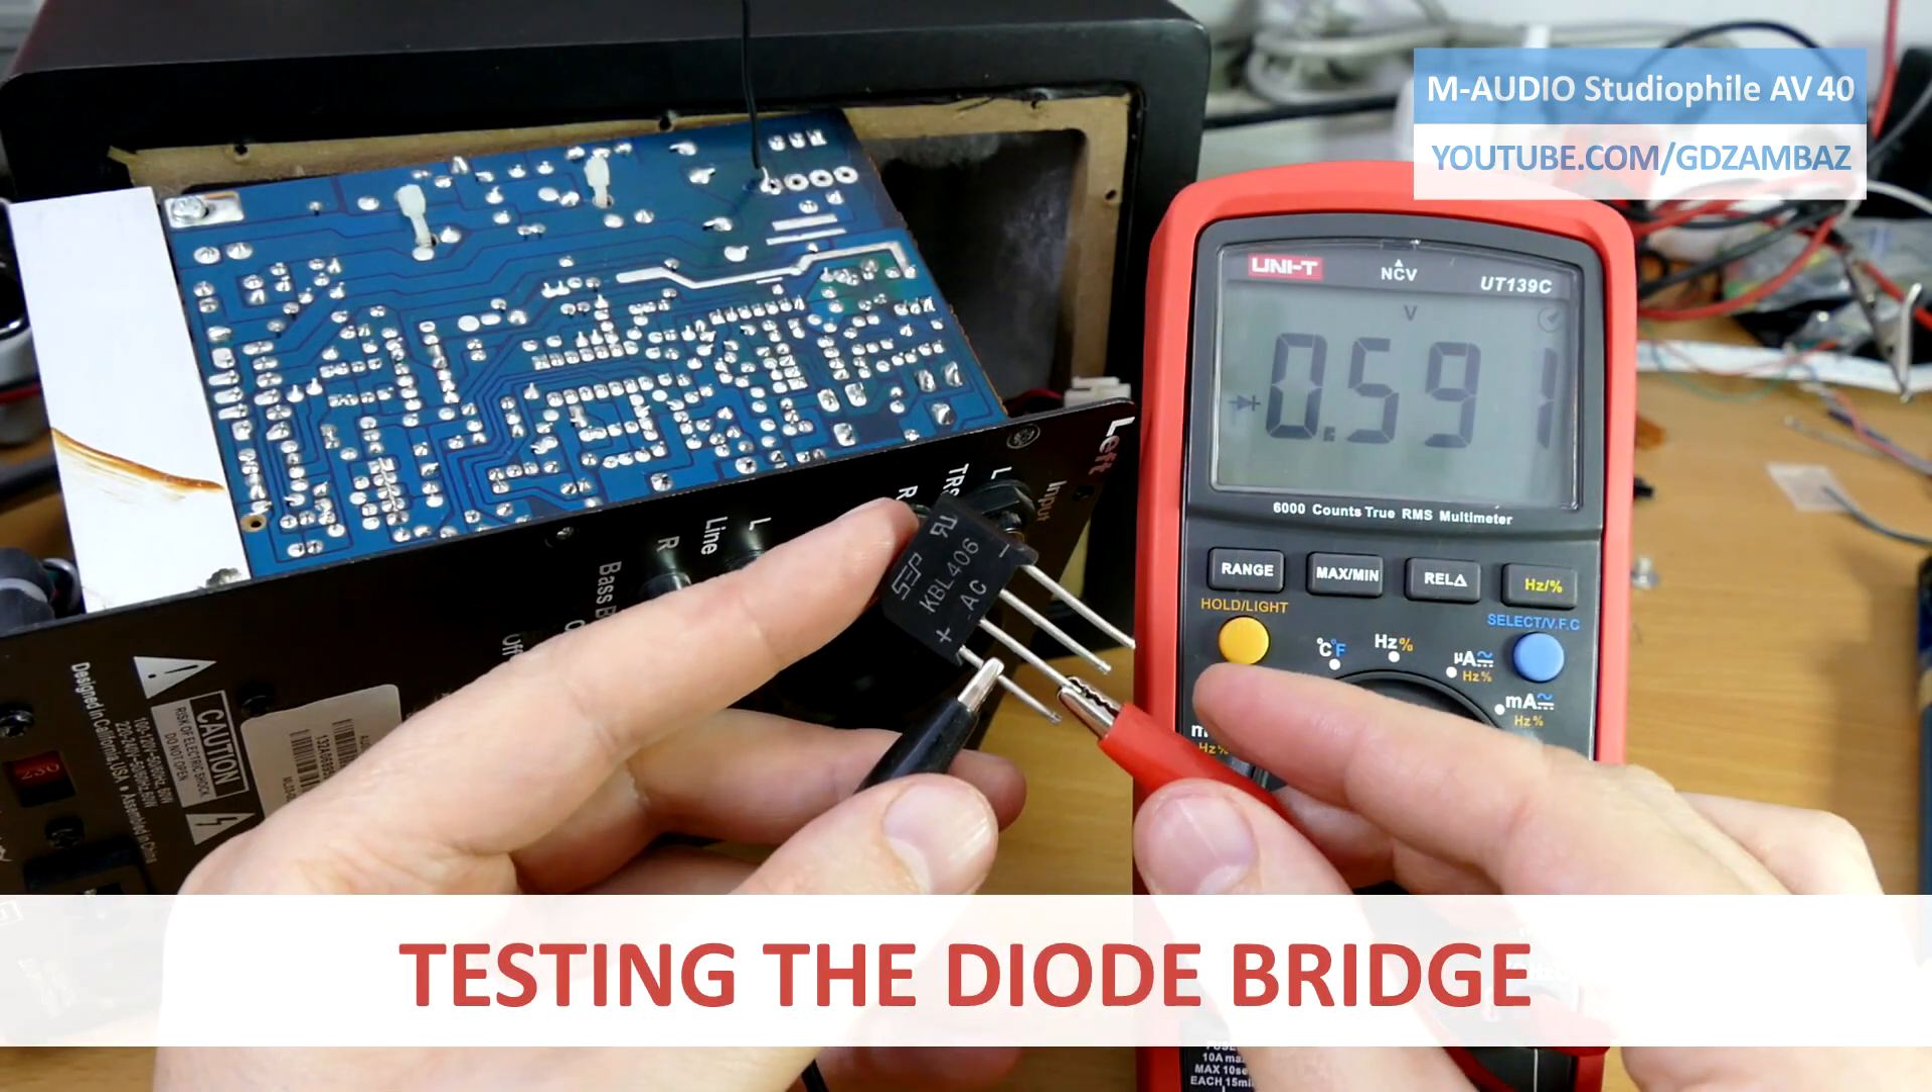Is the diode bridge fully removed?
Yes.